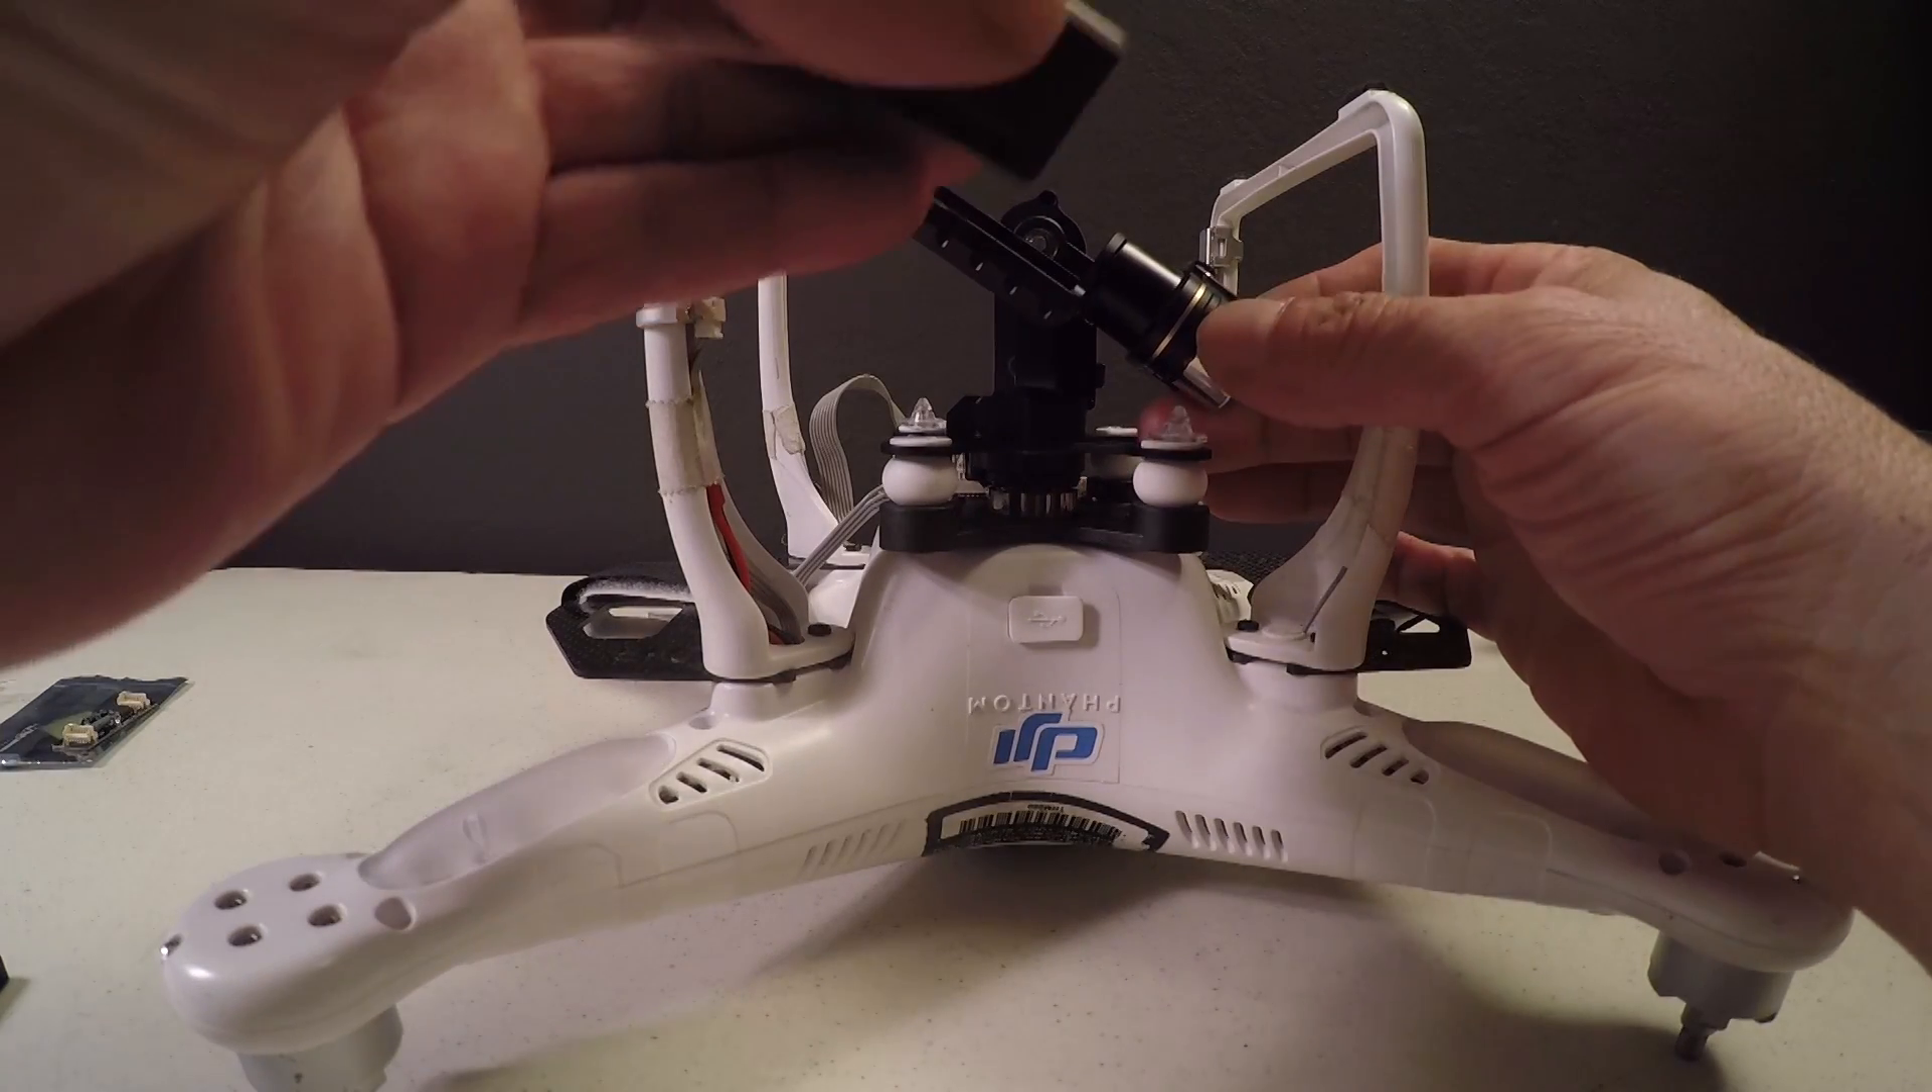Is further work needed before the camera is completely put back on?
Yes.